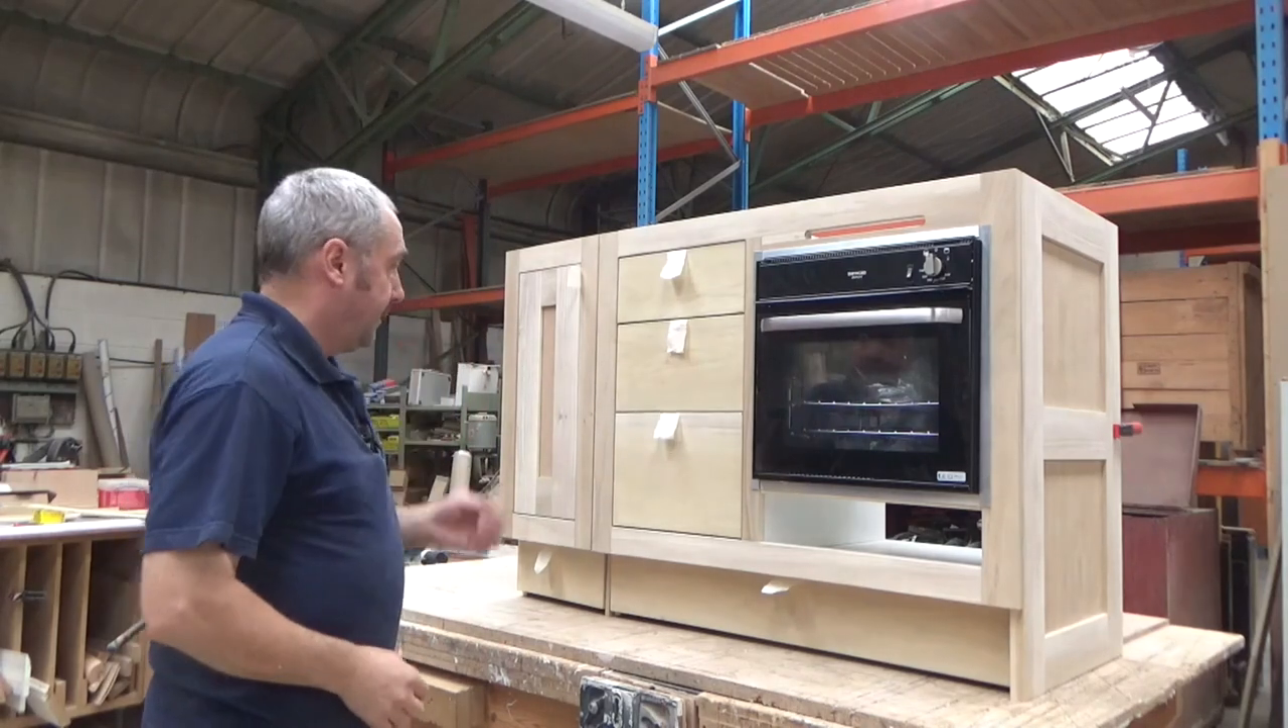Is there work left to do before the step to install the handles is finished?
Yes.